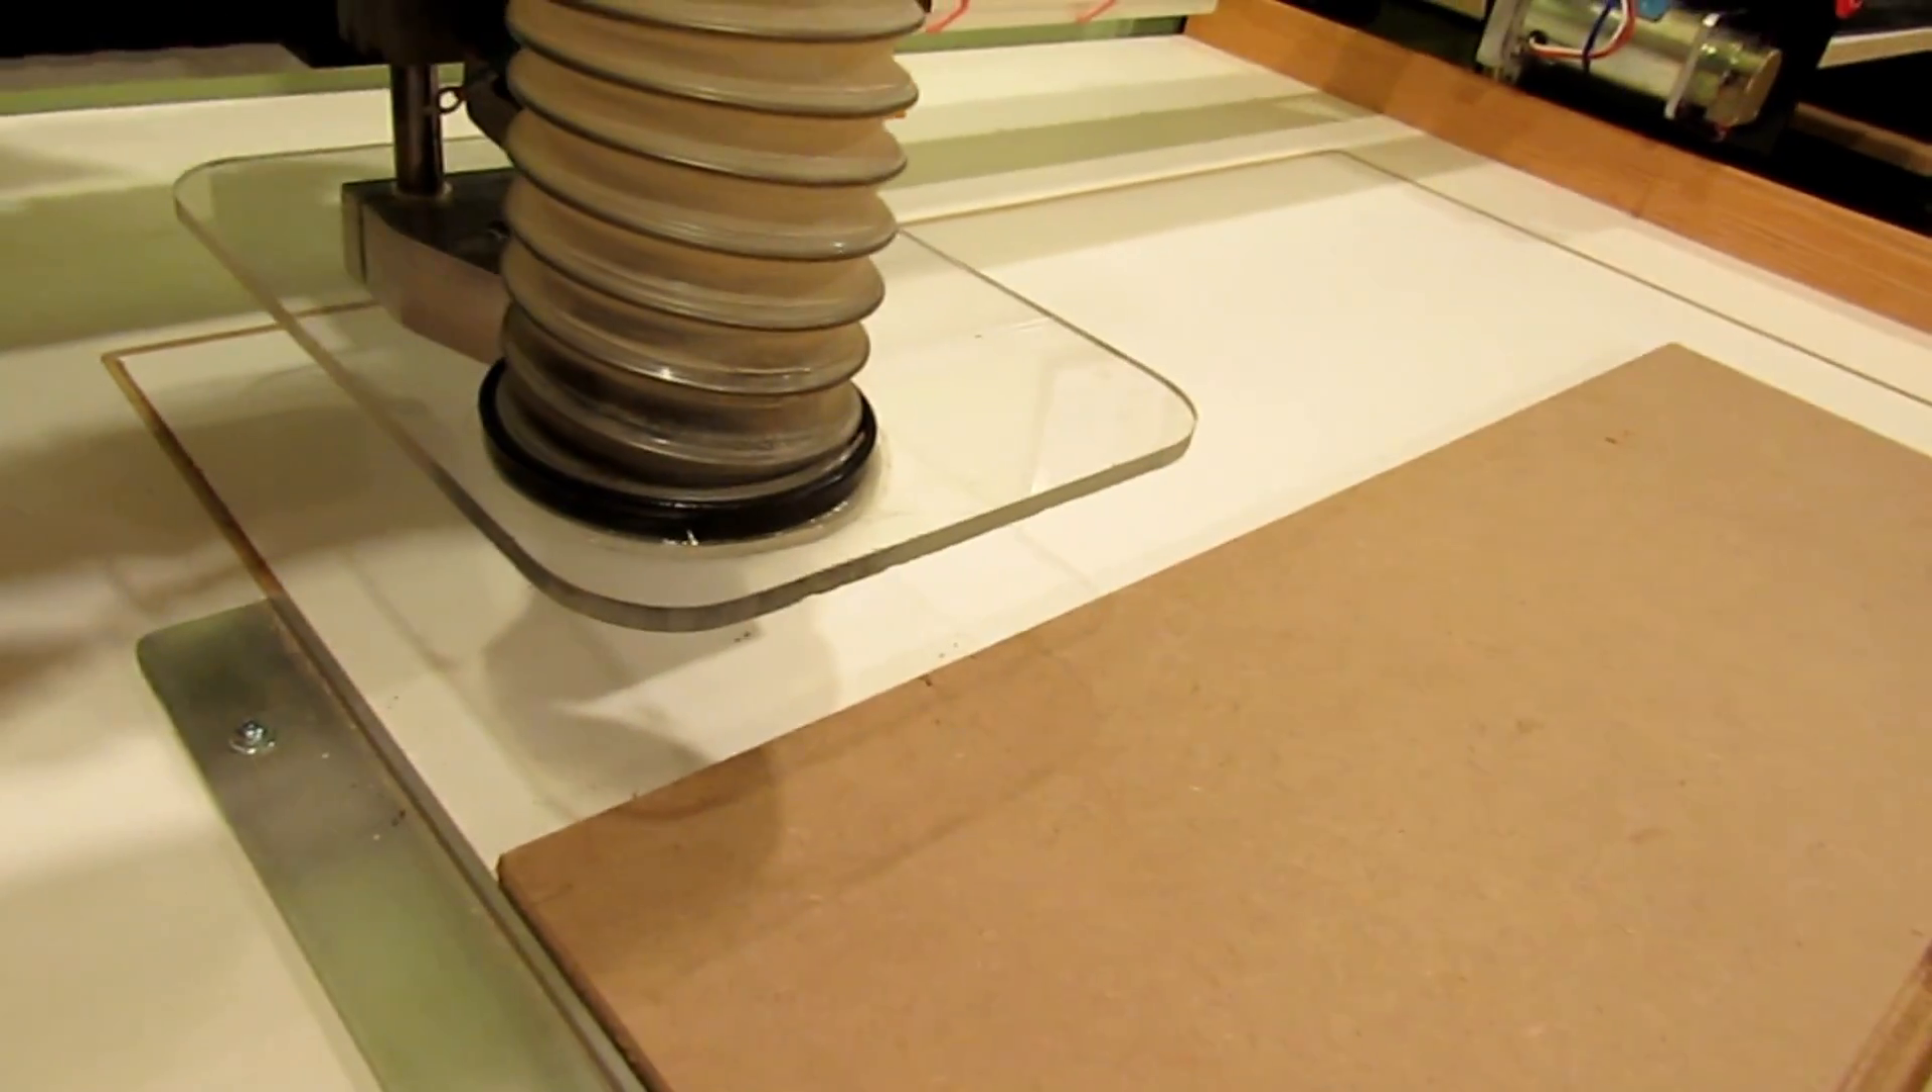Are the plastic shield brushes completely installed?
No.